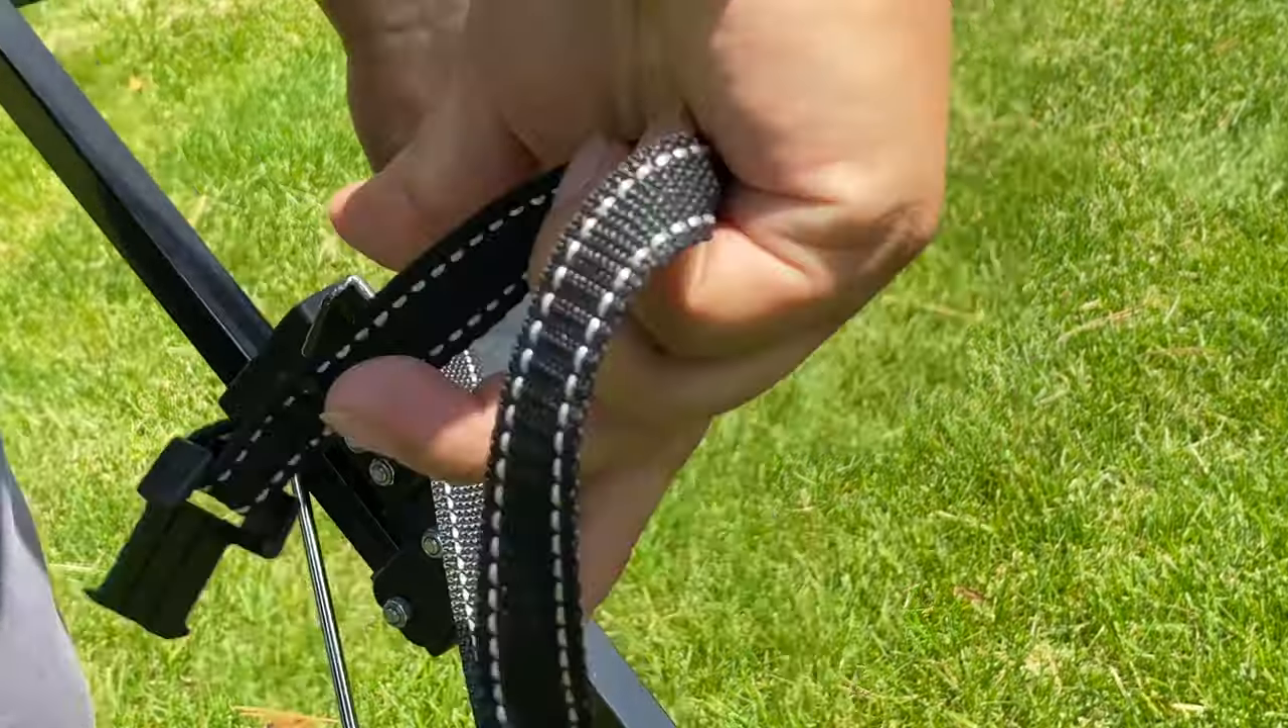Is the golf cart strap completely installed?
No.